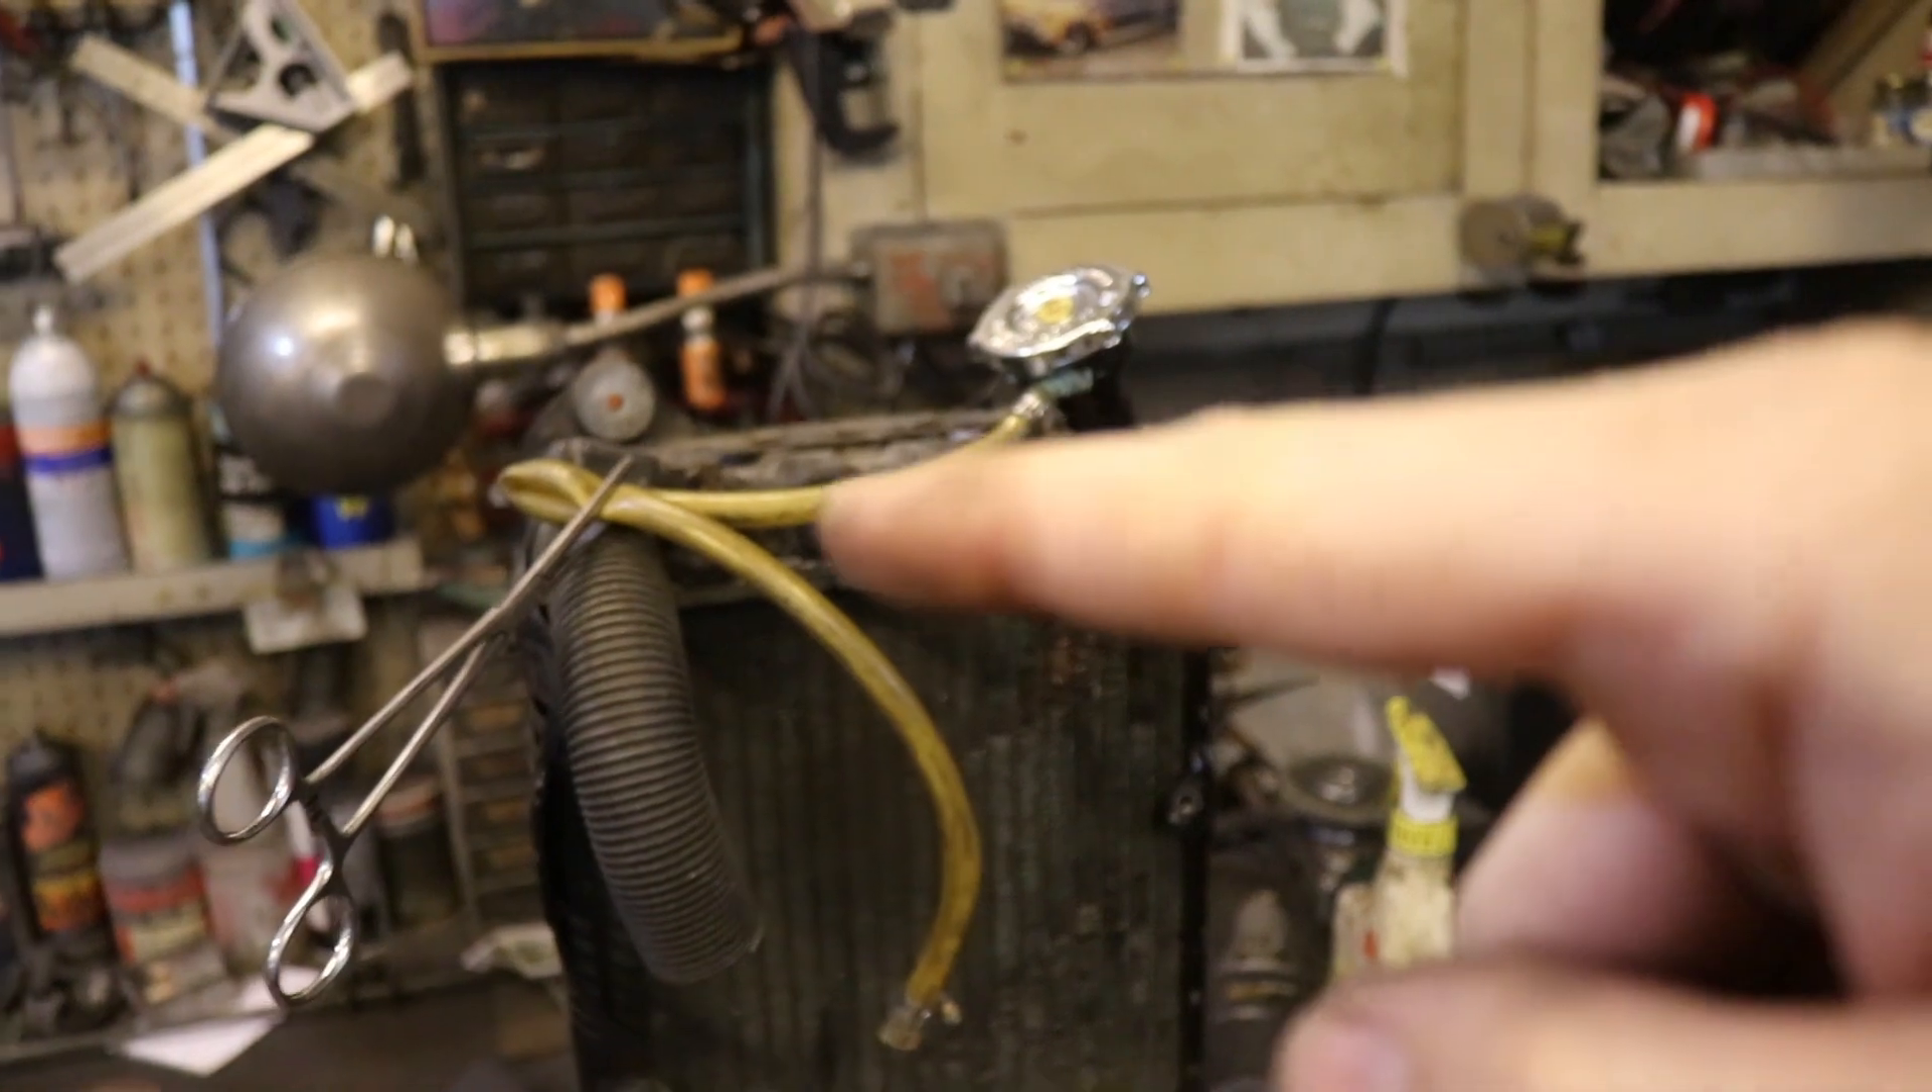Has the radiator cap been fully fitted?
Yes.